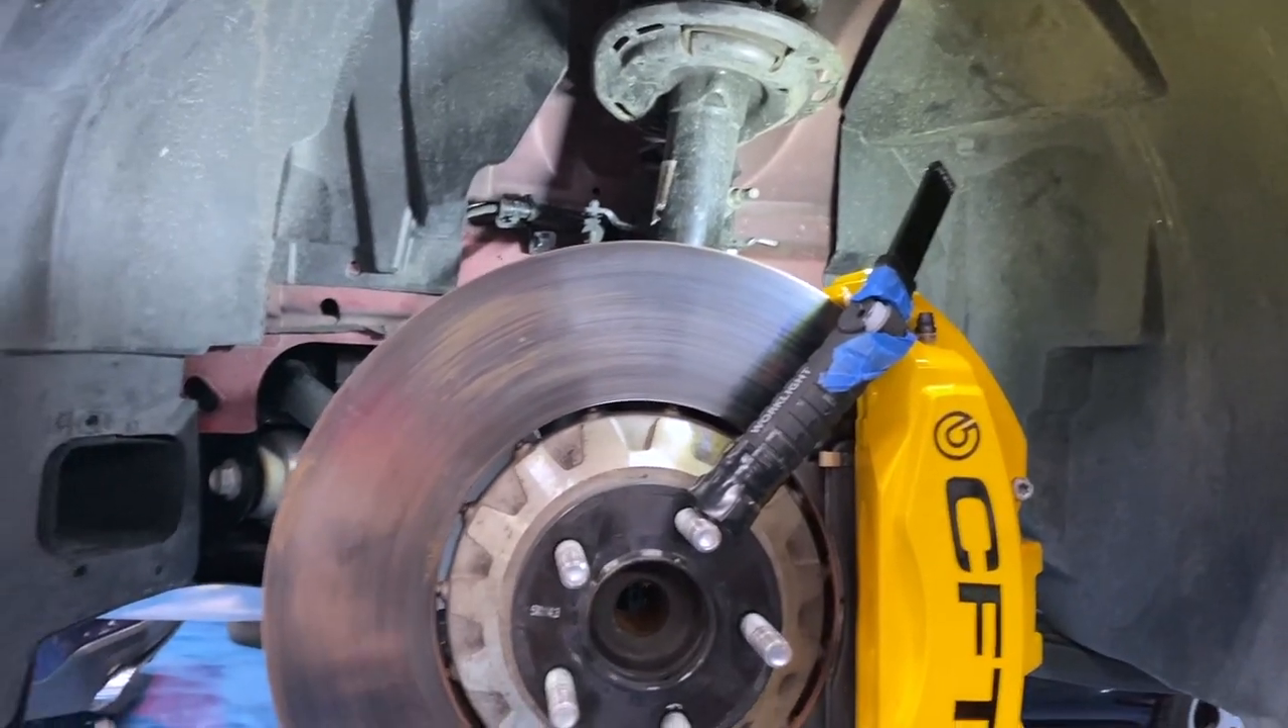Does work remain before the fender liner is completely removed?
Yes.